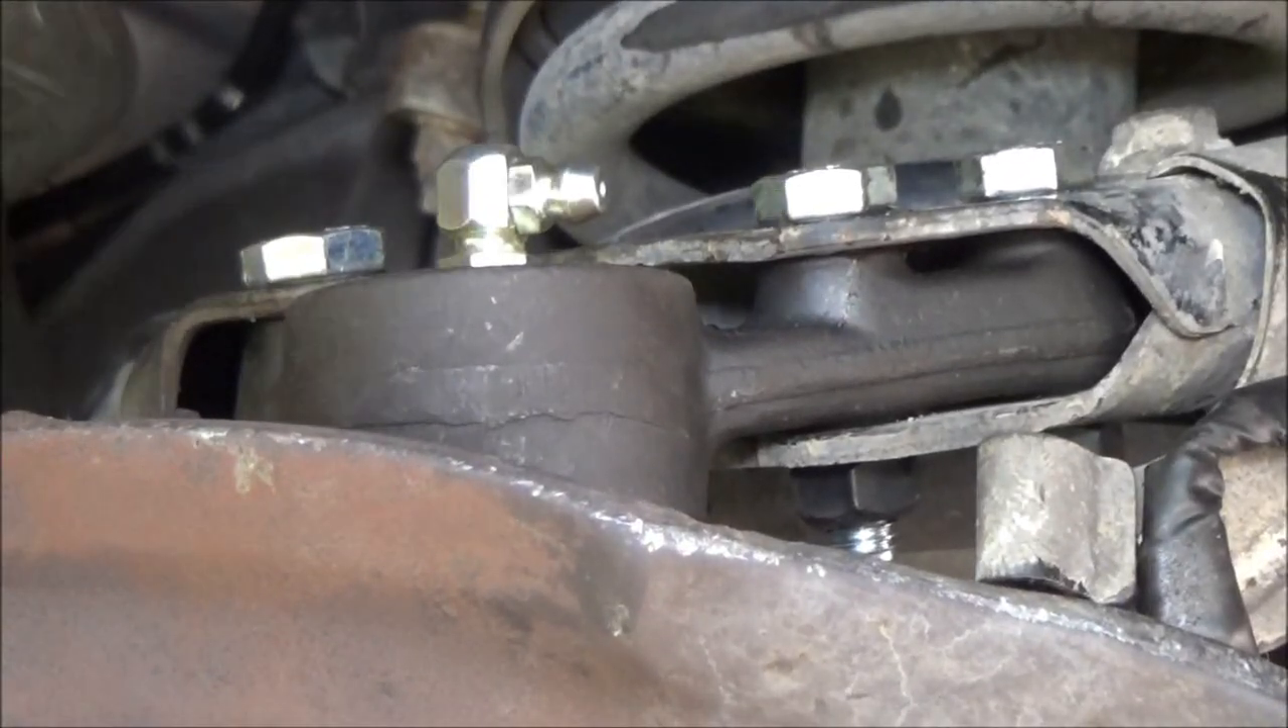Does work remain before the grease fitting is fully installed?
No.